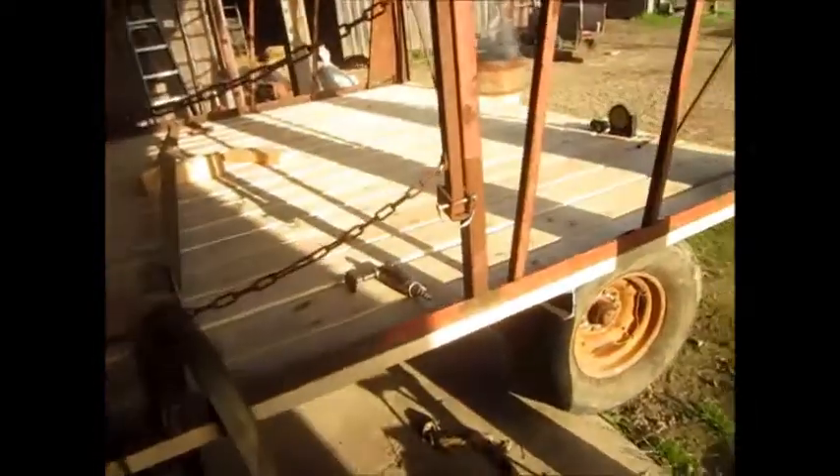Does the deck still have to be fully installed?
No.